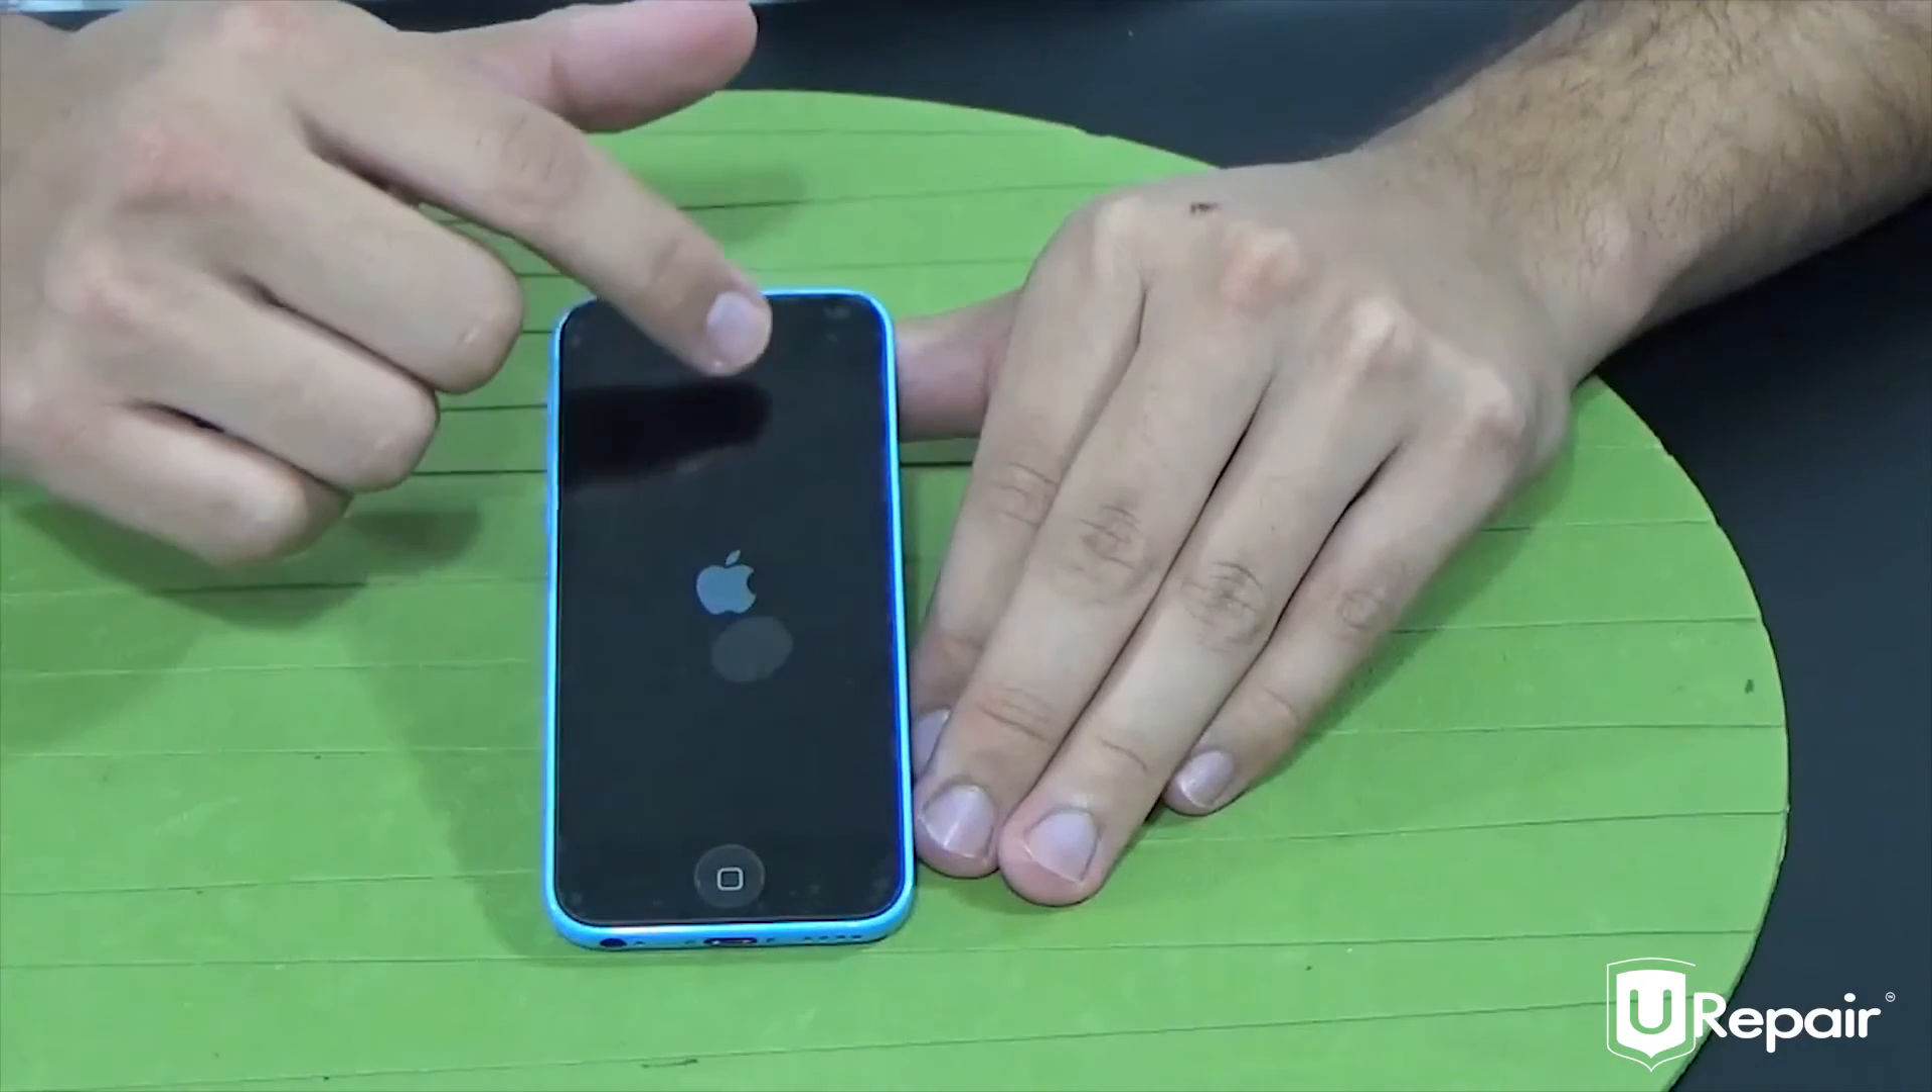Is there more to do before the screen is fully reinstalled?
No.